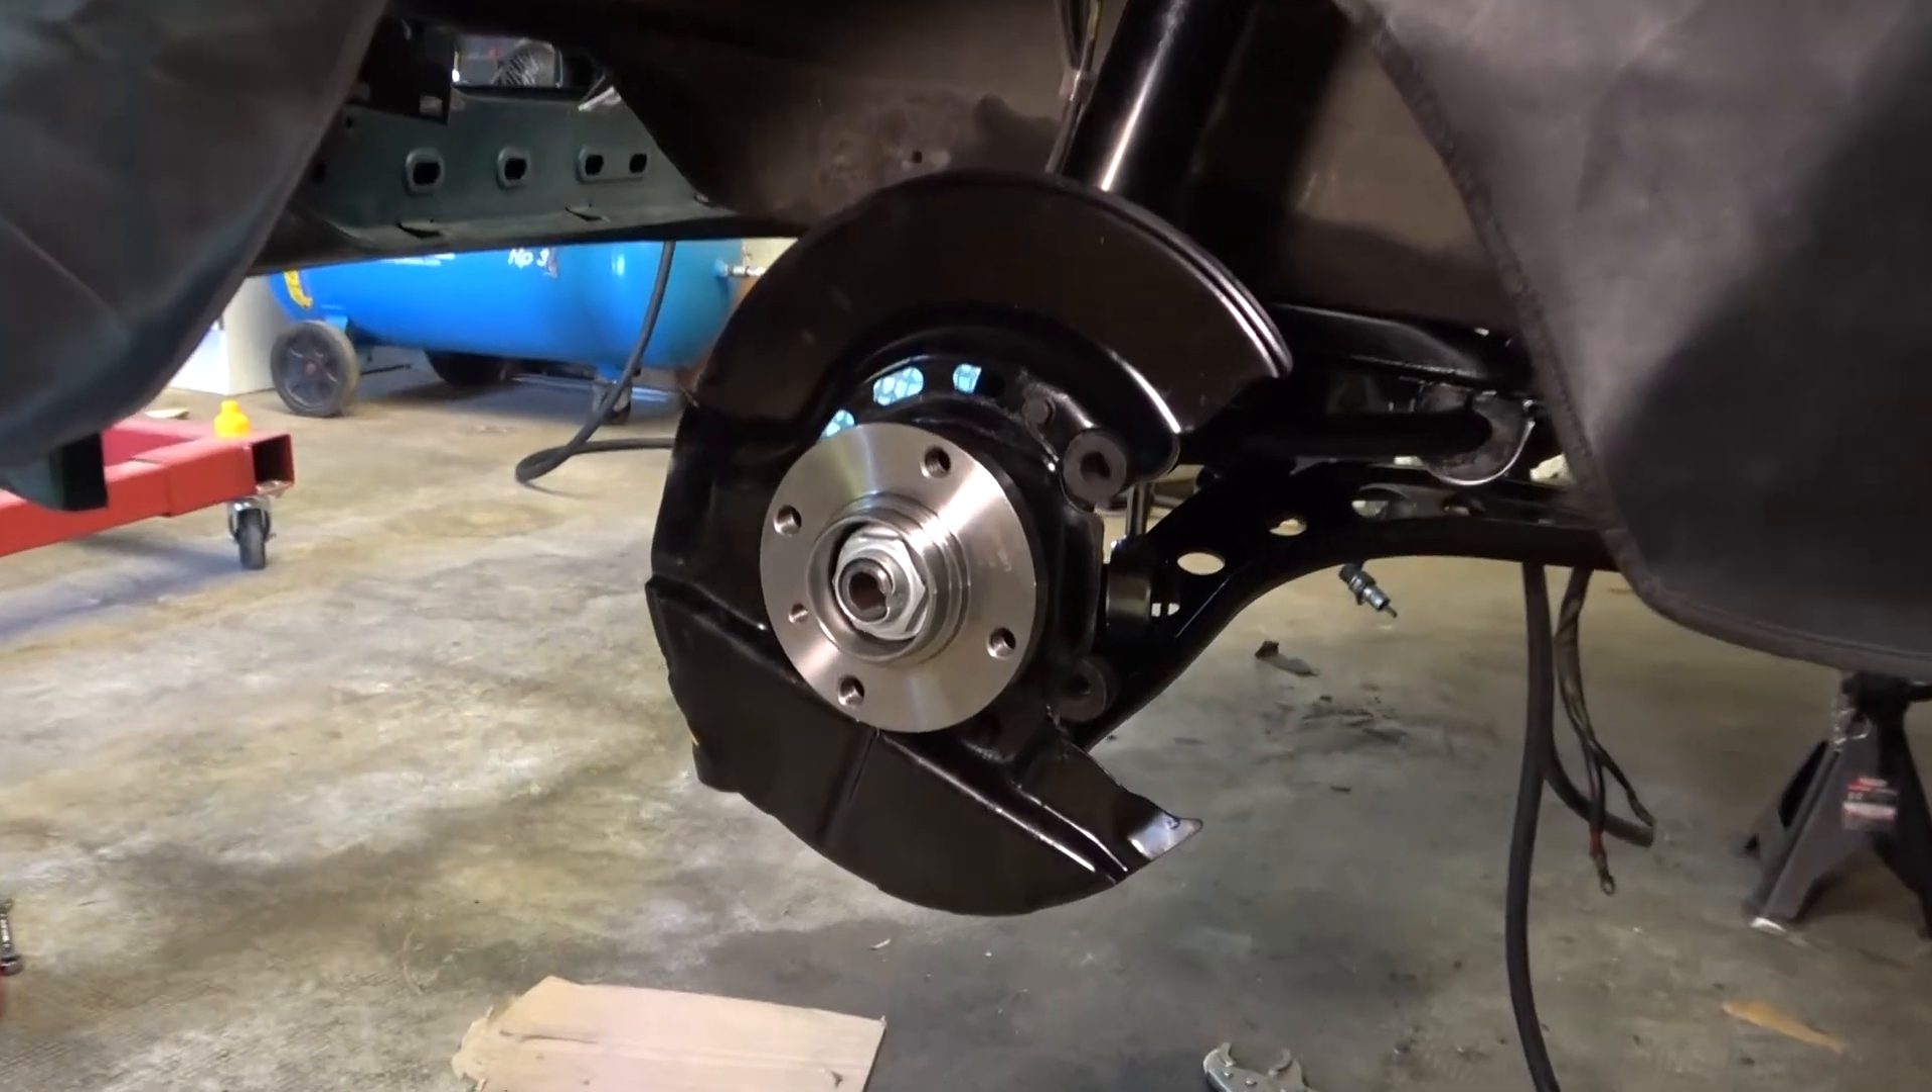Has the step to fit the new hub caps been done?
No.